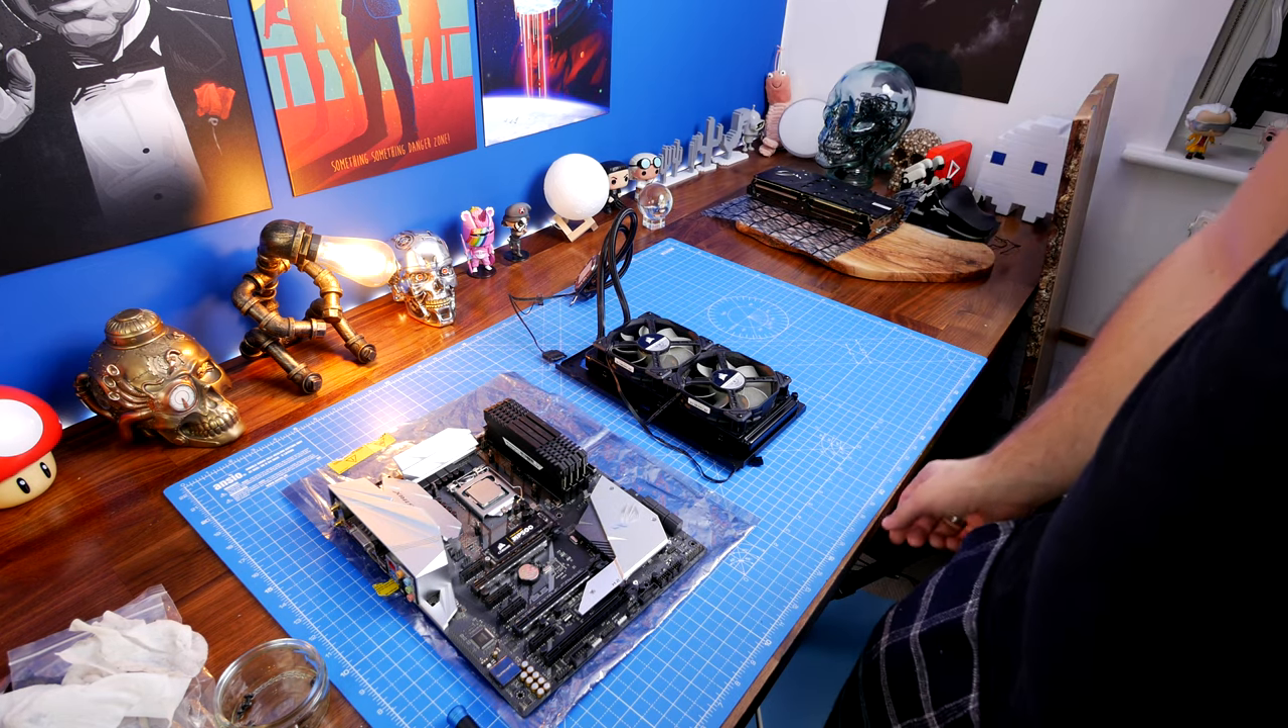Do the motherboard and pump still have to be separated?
No.